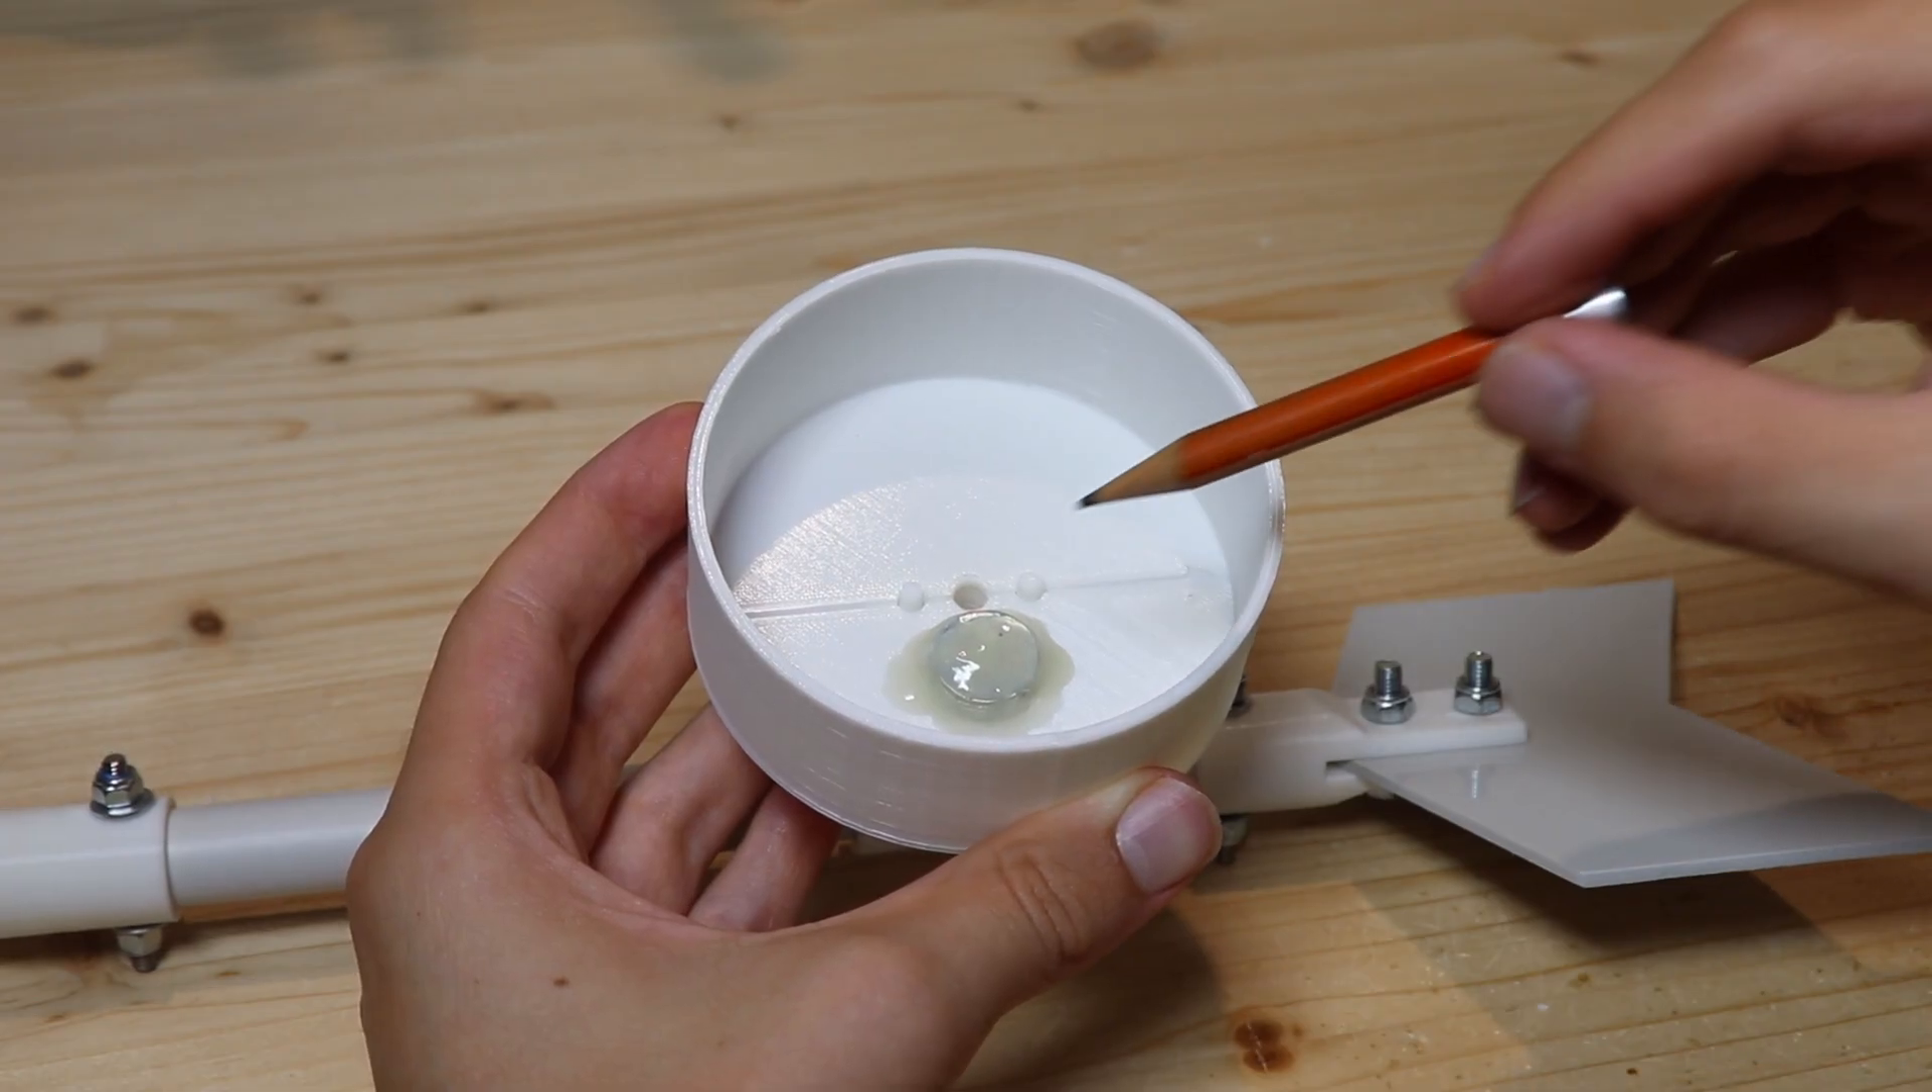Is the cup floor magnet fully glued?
Yes.